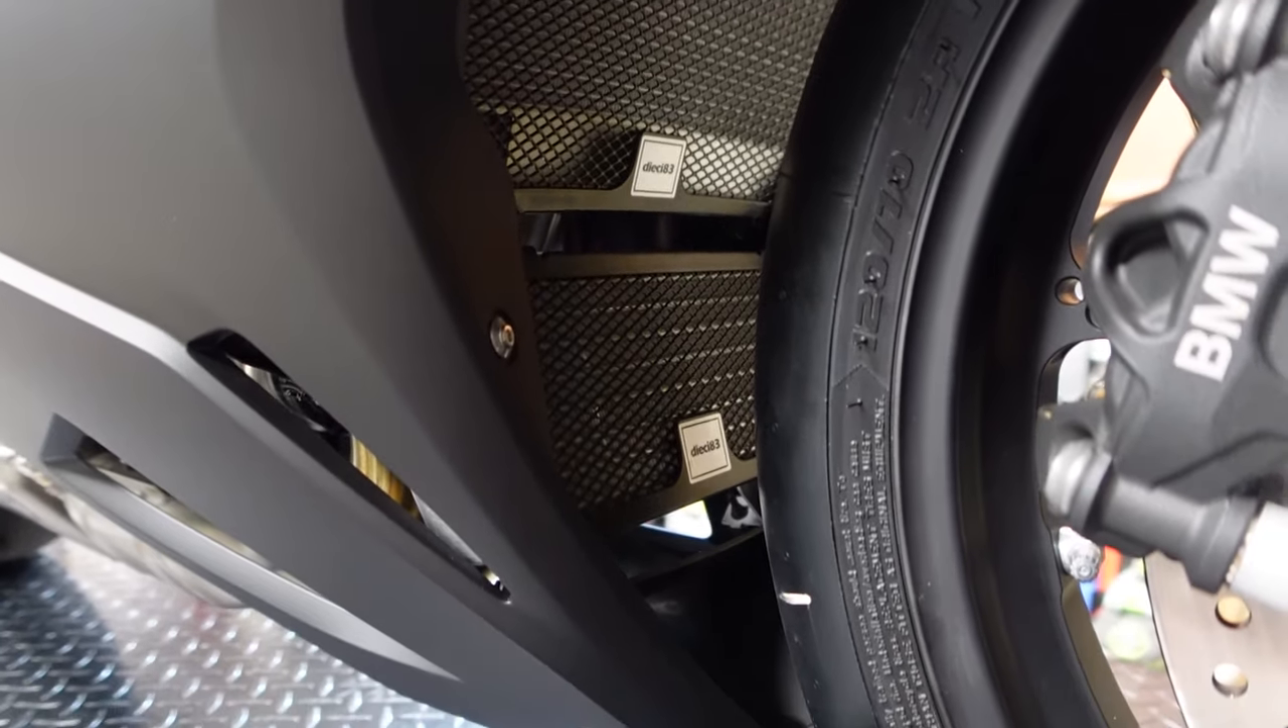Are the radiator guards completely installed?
Yes.